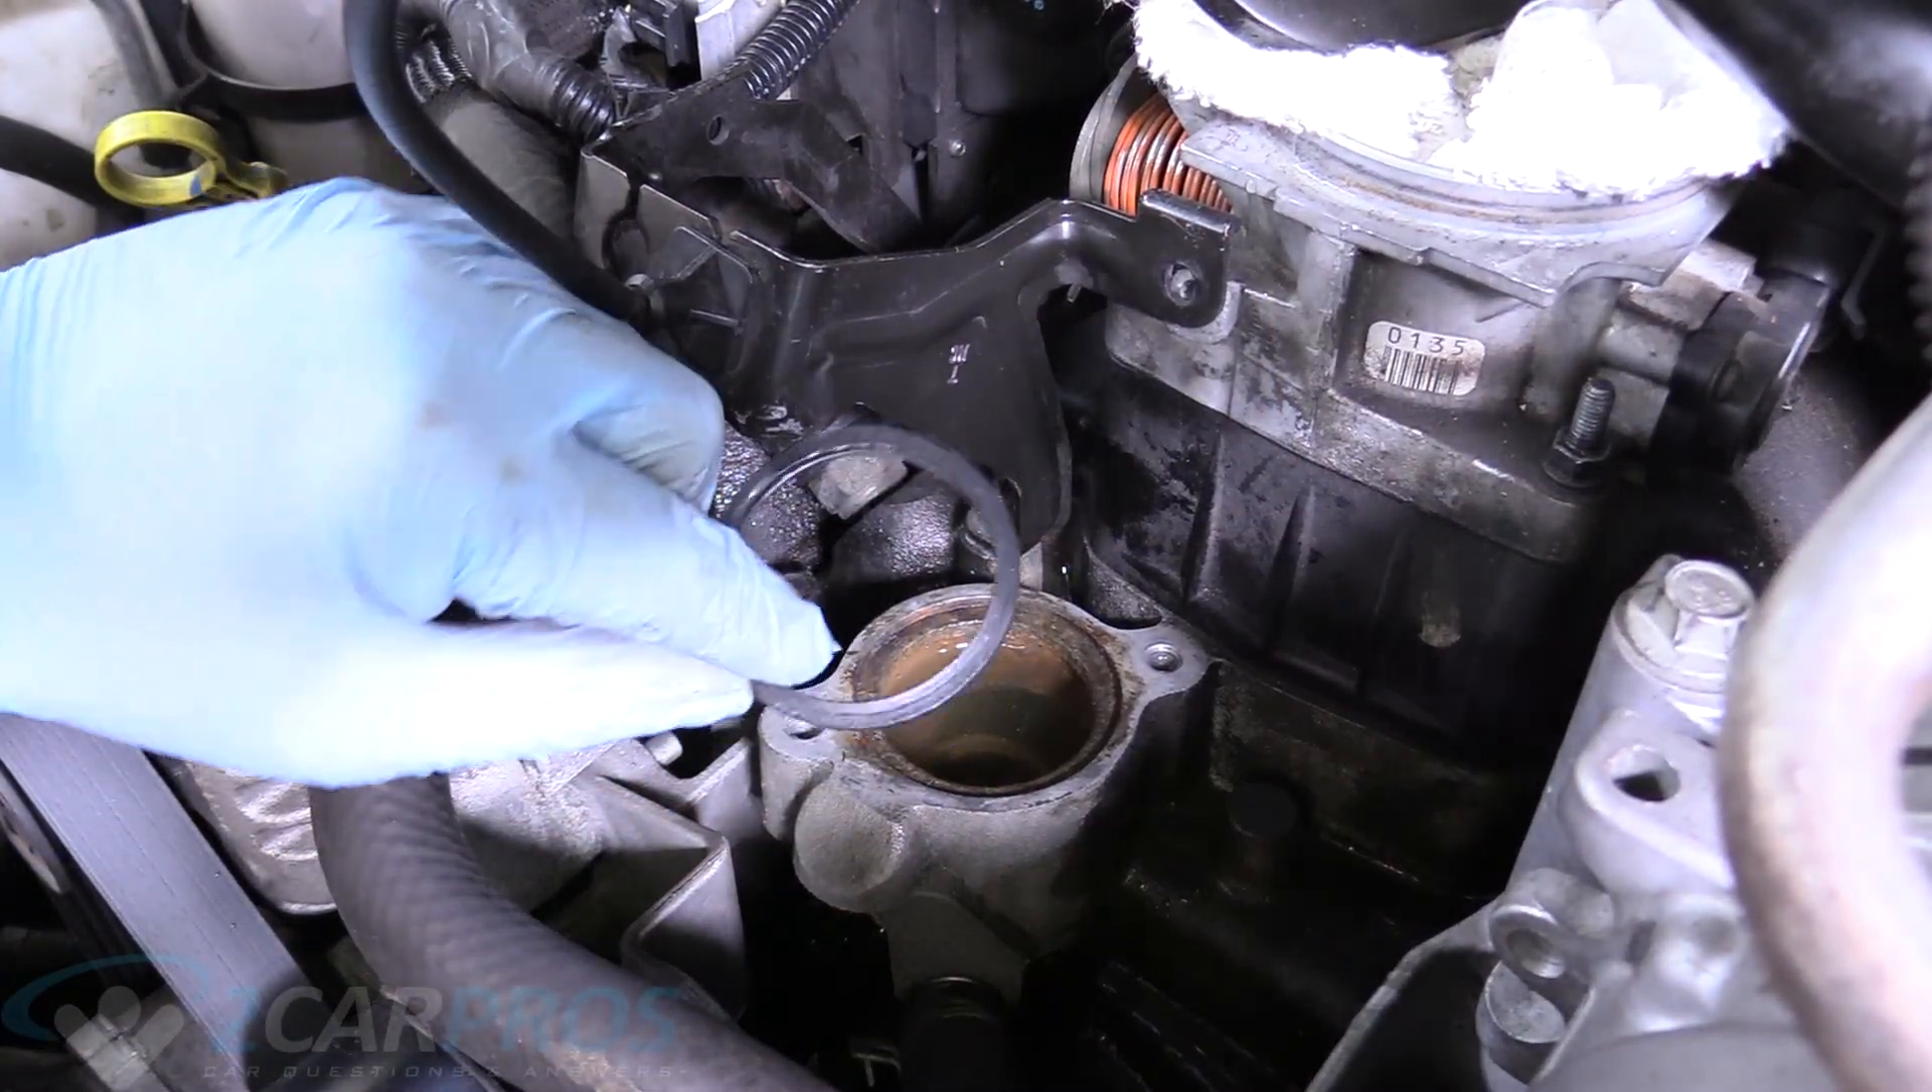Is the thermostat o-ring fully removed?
Yes.